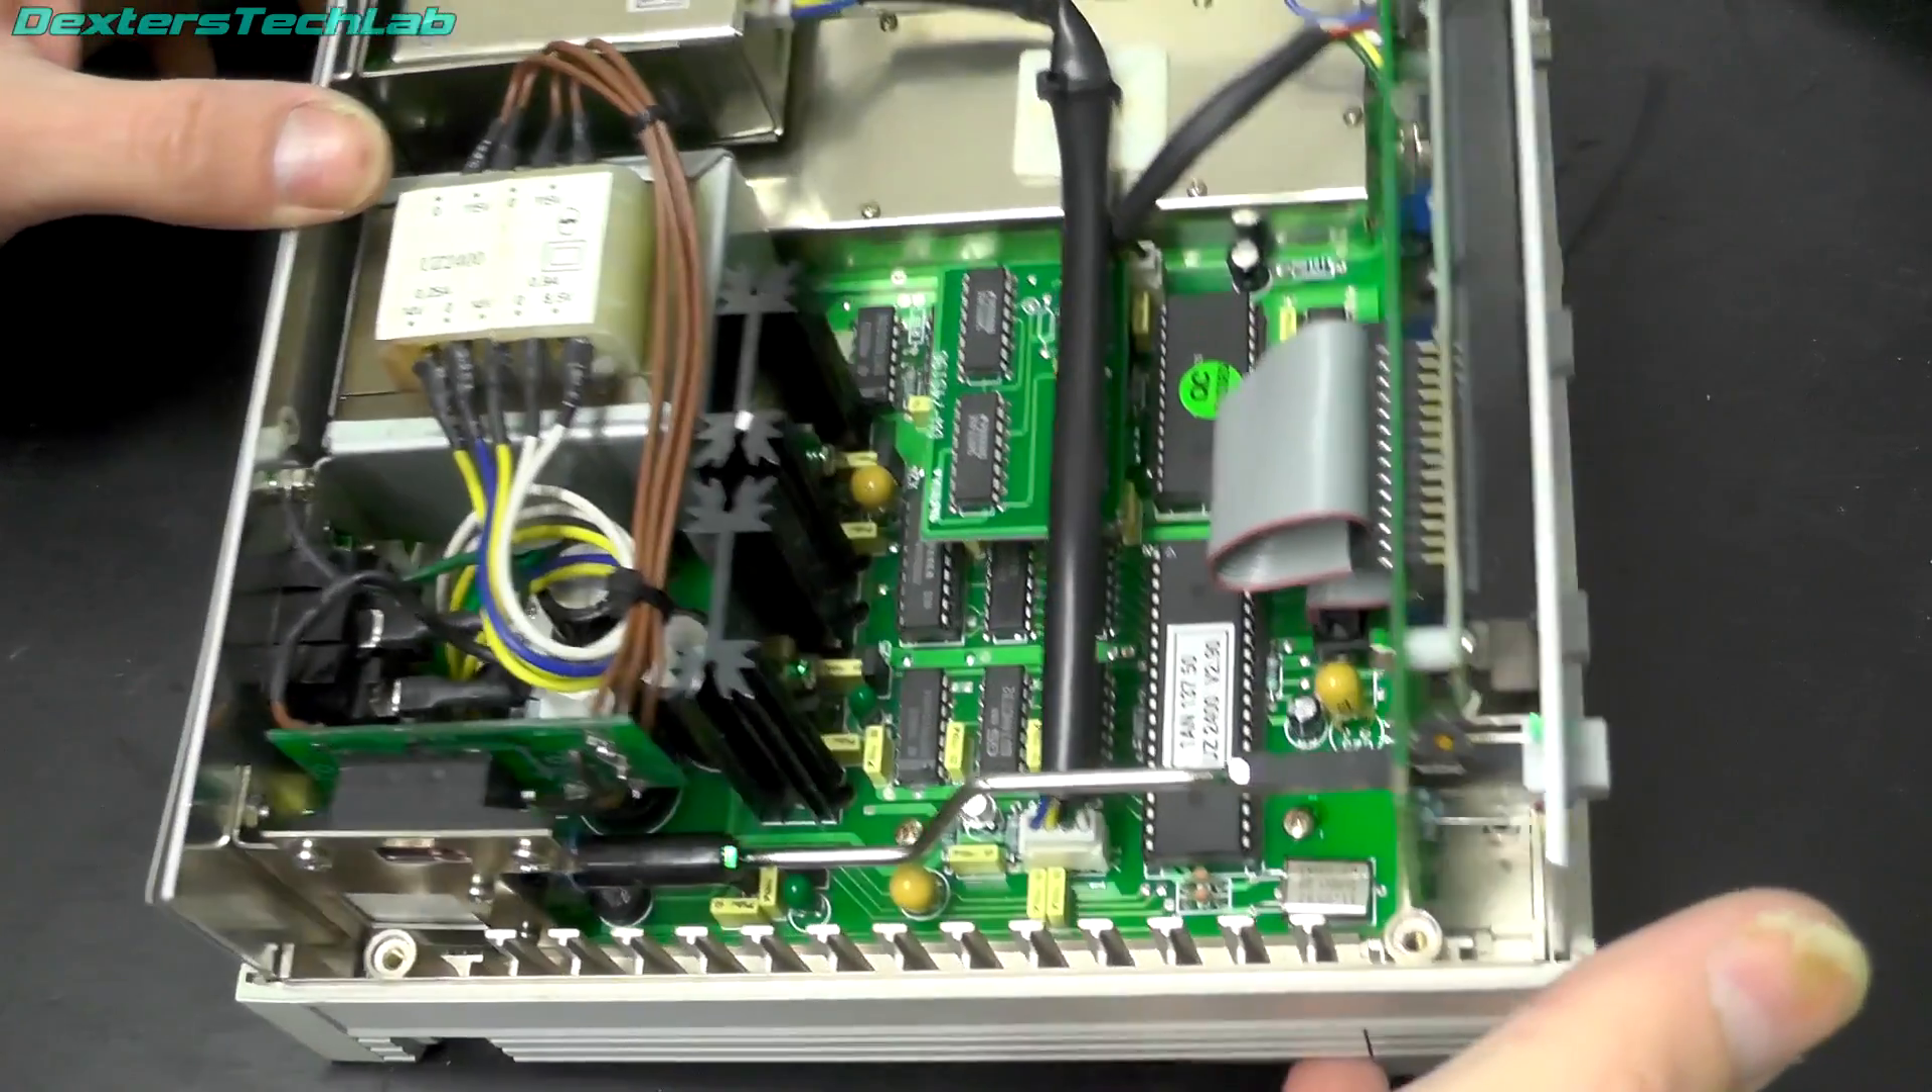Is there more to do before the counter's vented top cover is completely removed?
No.